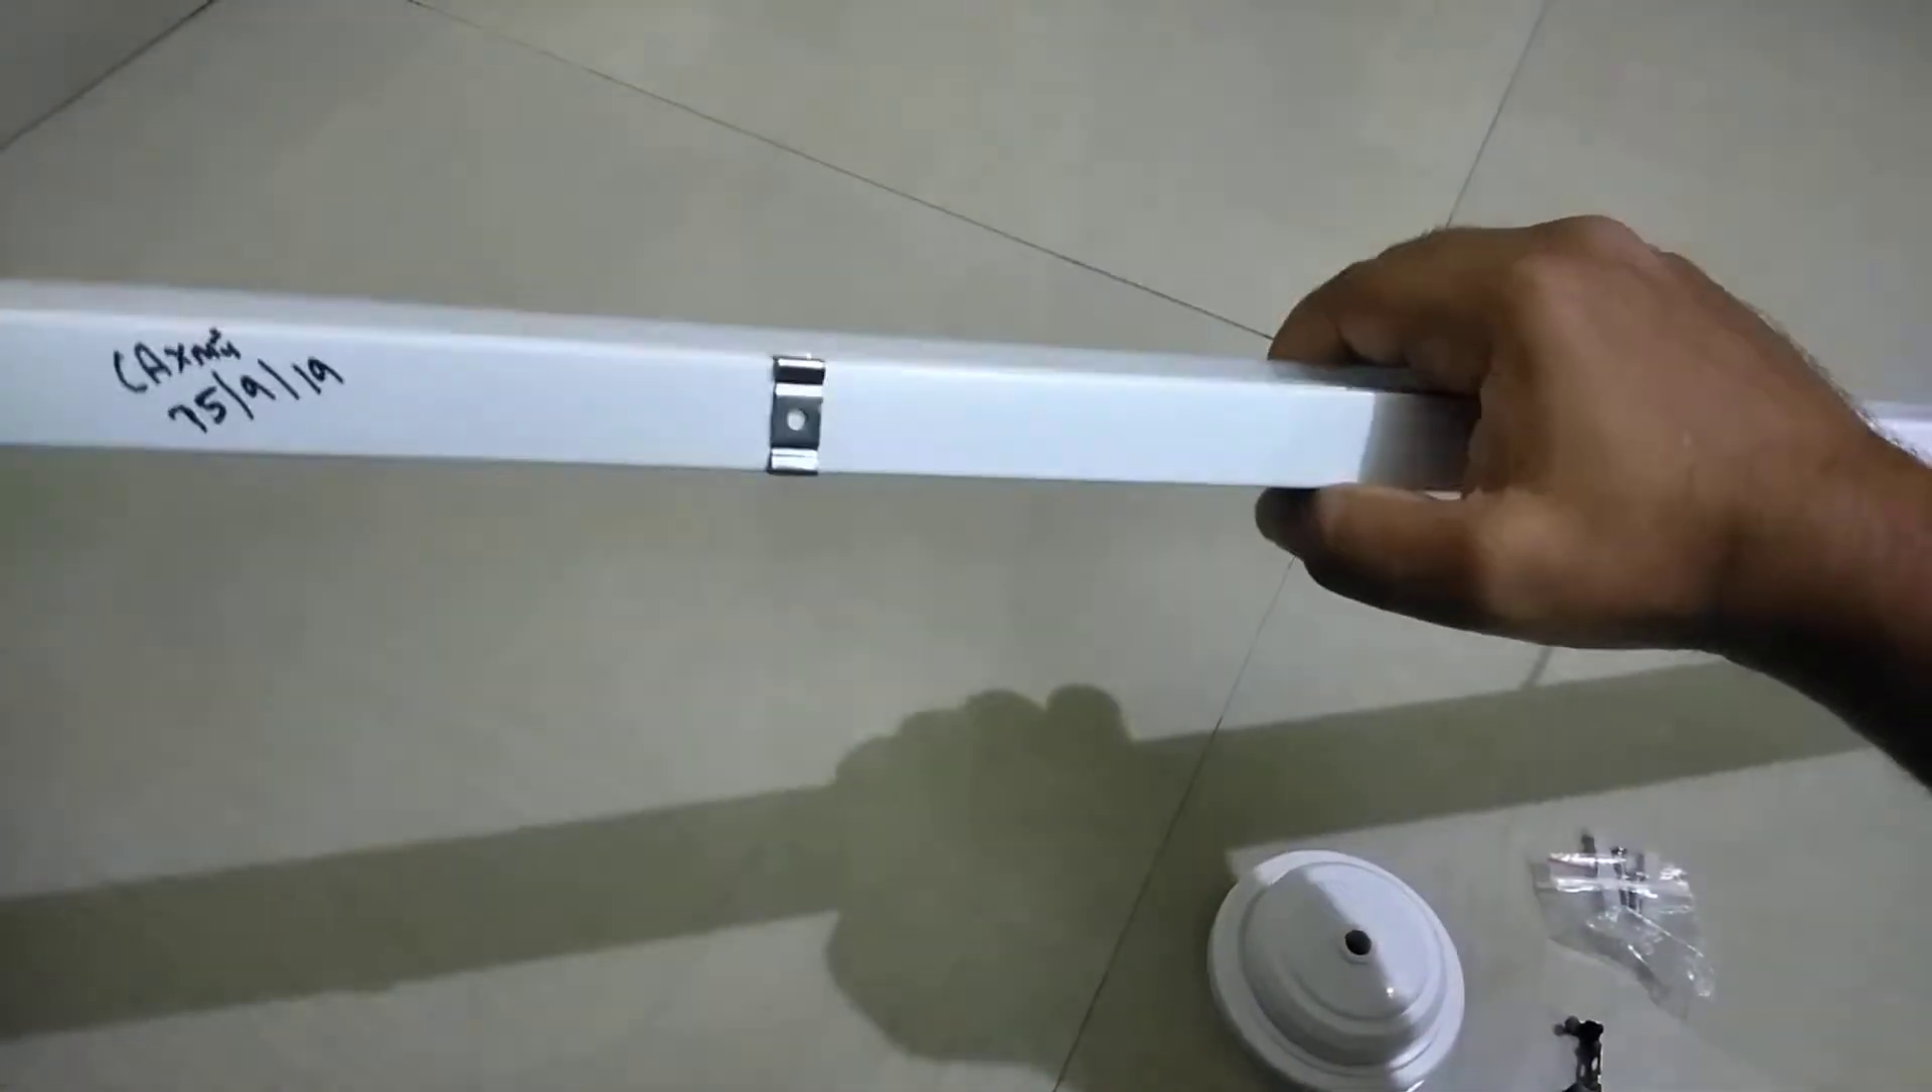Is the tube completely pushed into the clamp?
Yes.